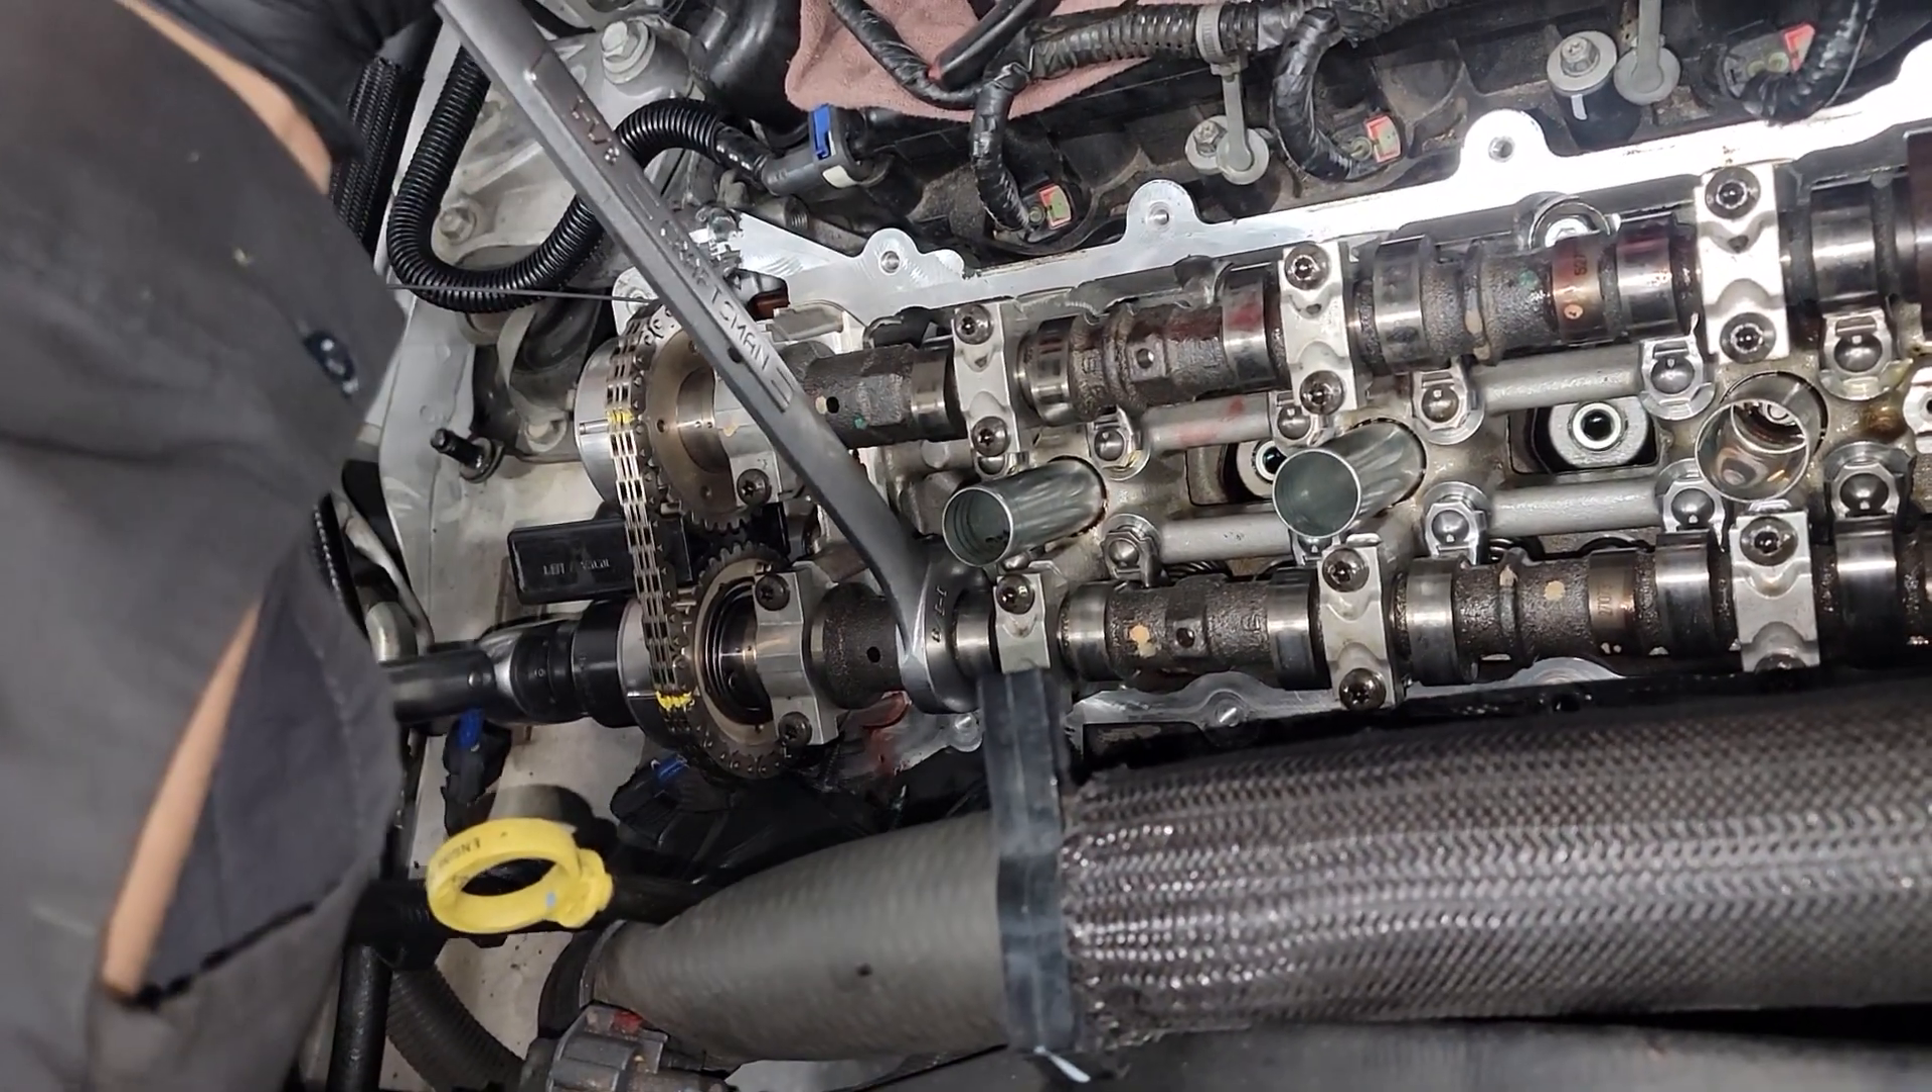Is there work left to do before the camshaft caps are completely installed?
No.